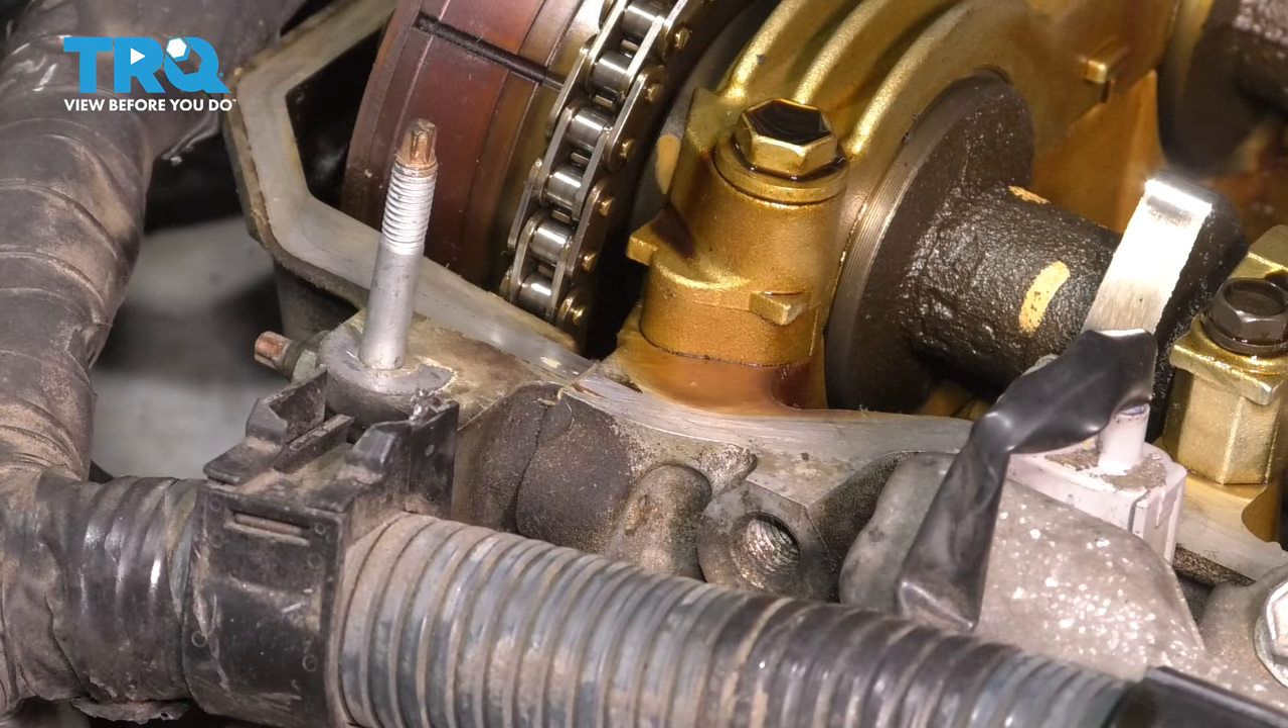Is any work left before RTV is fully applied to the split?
Yes.